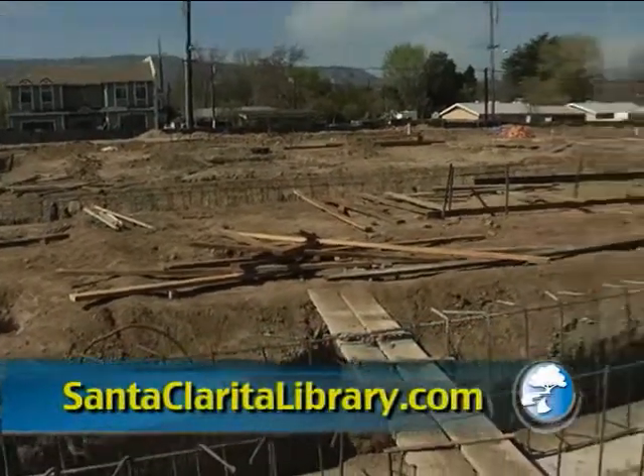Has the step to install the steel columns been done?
No.